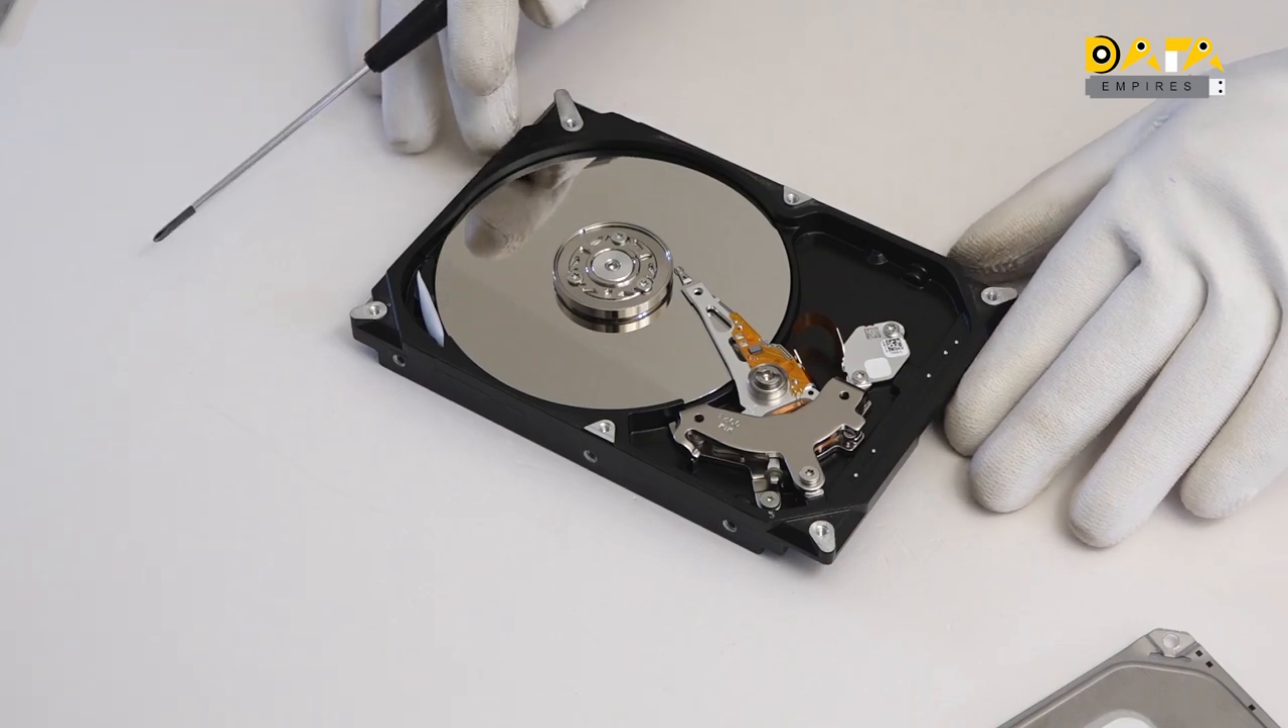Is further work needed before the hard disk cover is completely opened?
No.